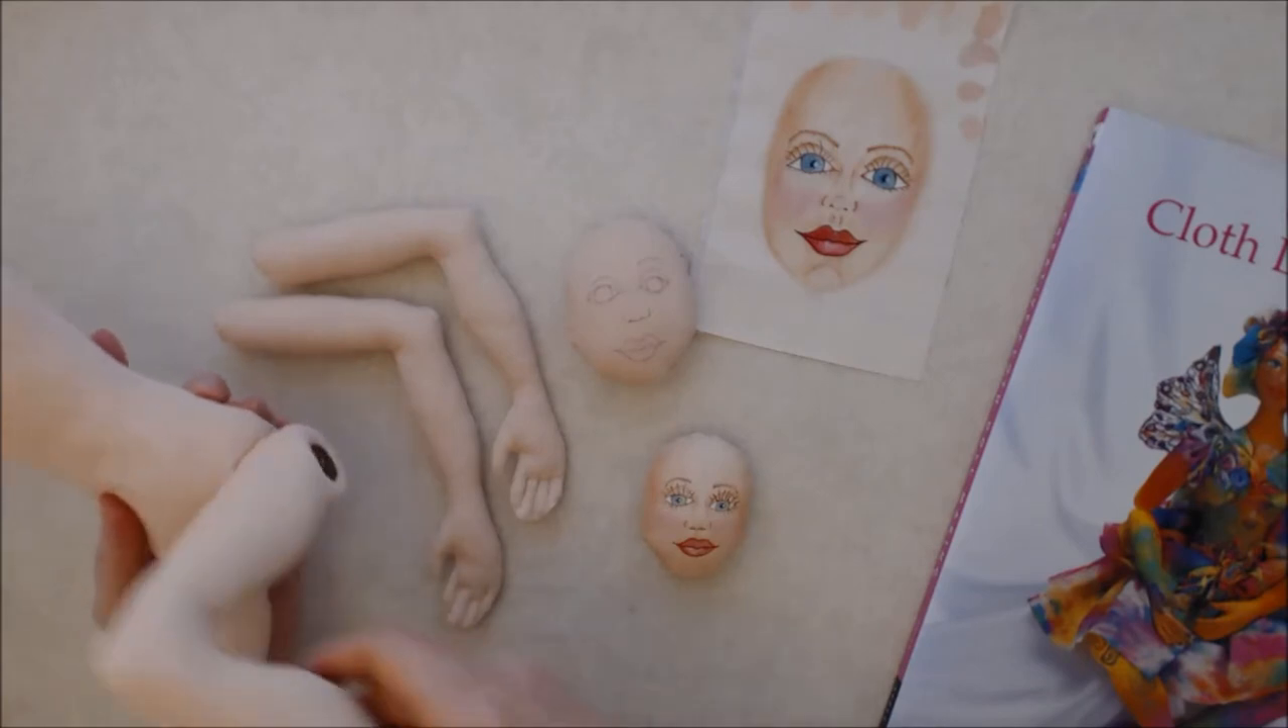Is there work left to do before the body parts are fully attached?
Yes.